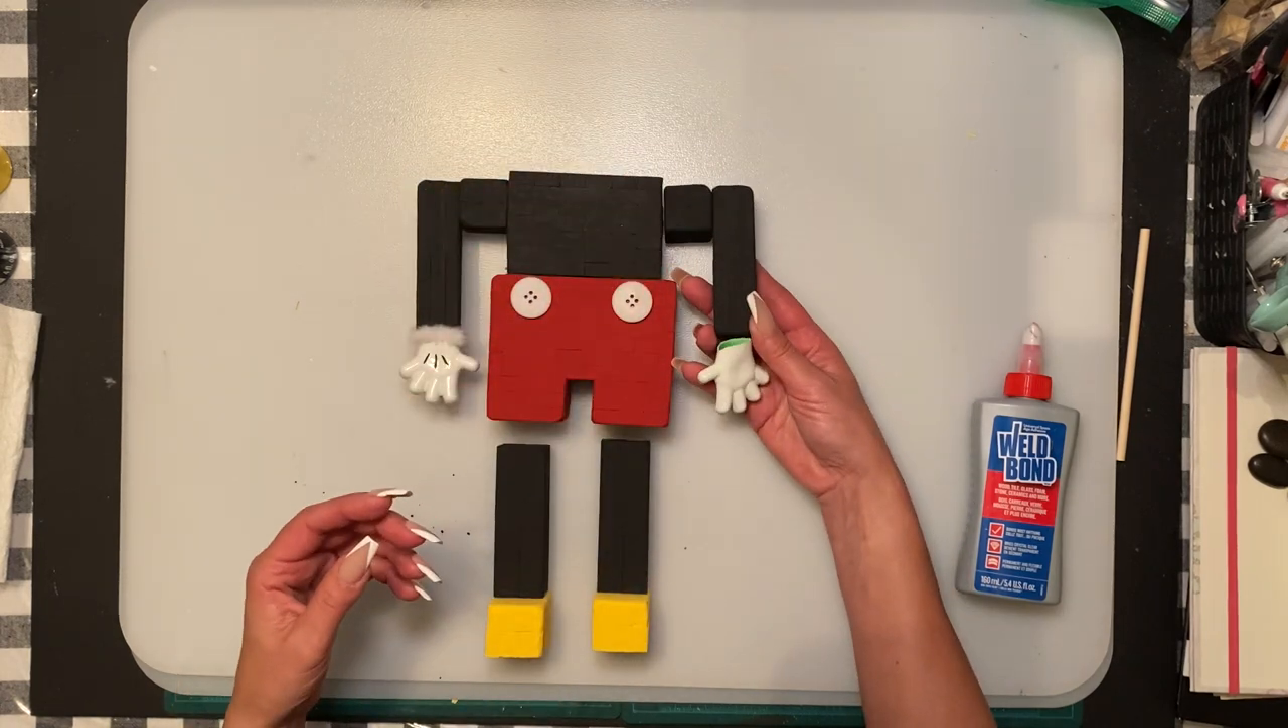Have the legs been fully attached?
No.